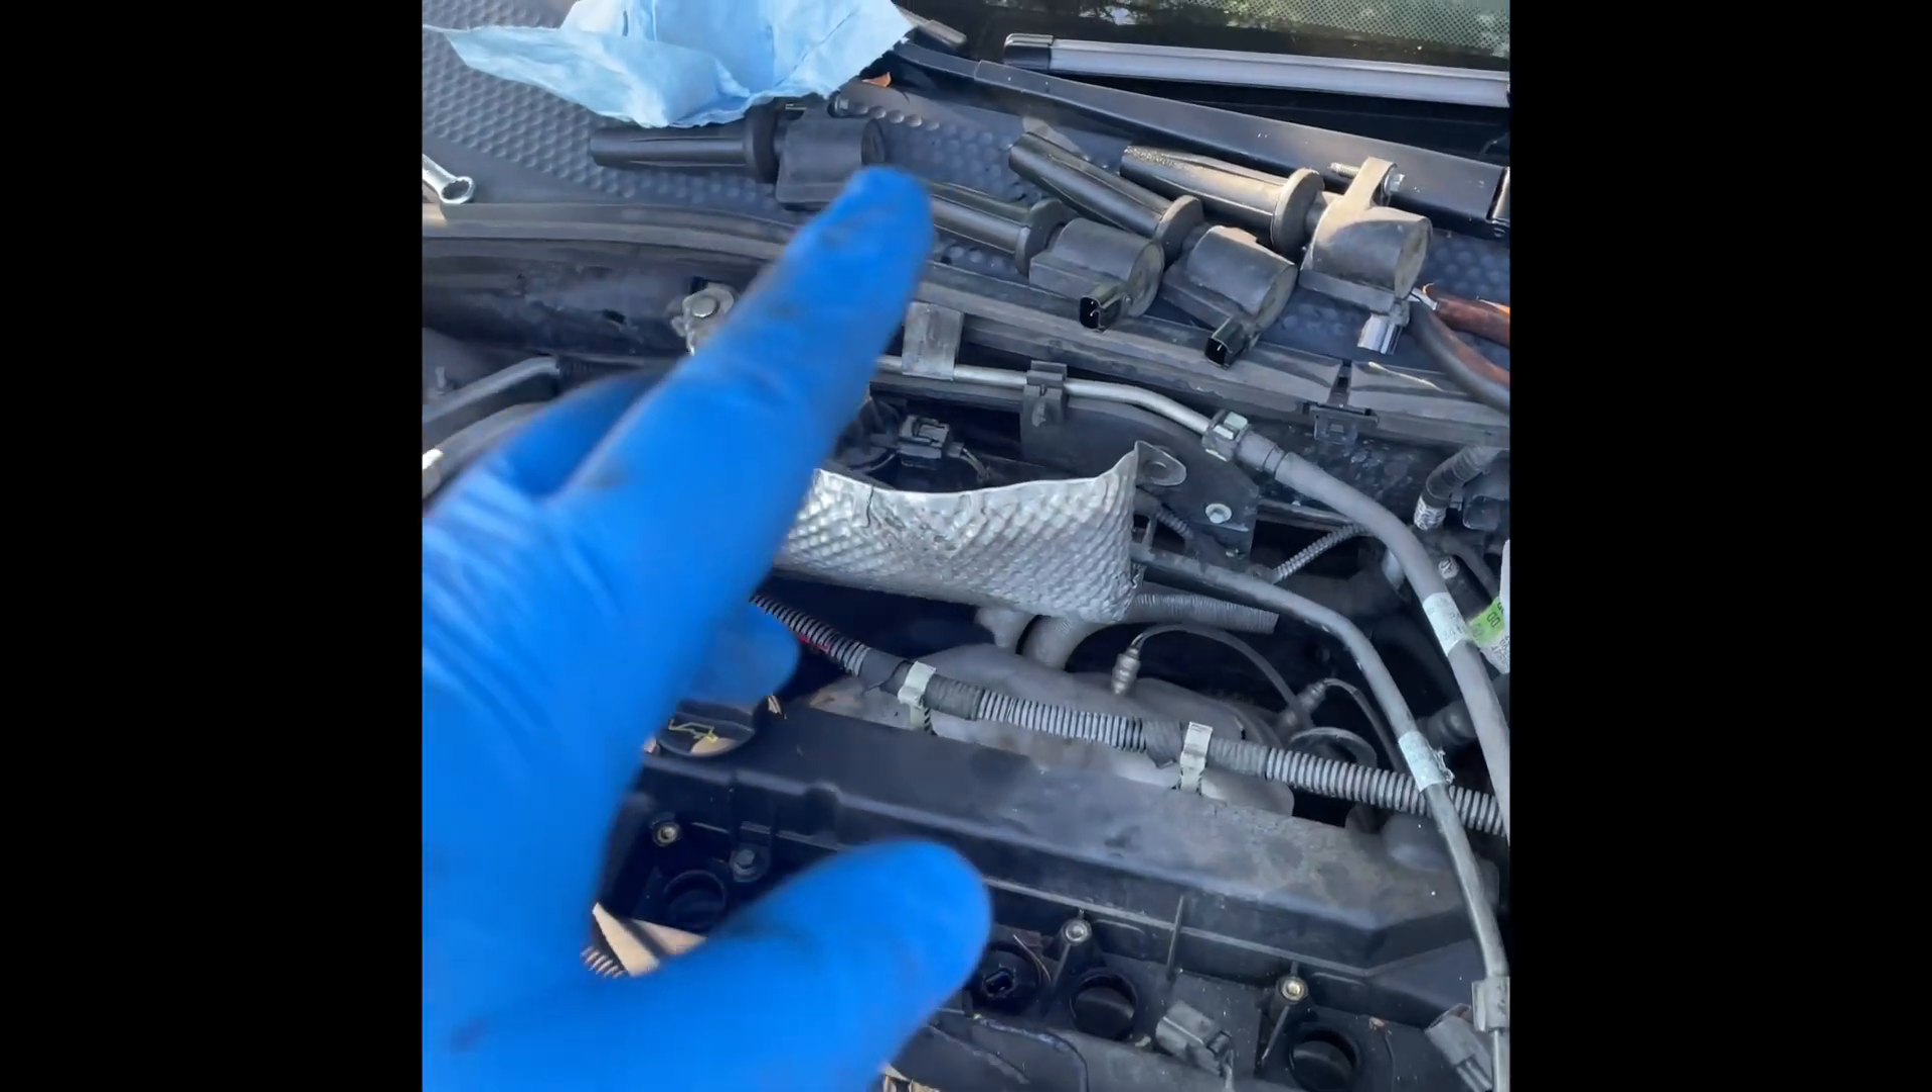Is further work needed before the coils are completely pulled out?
No.